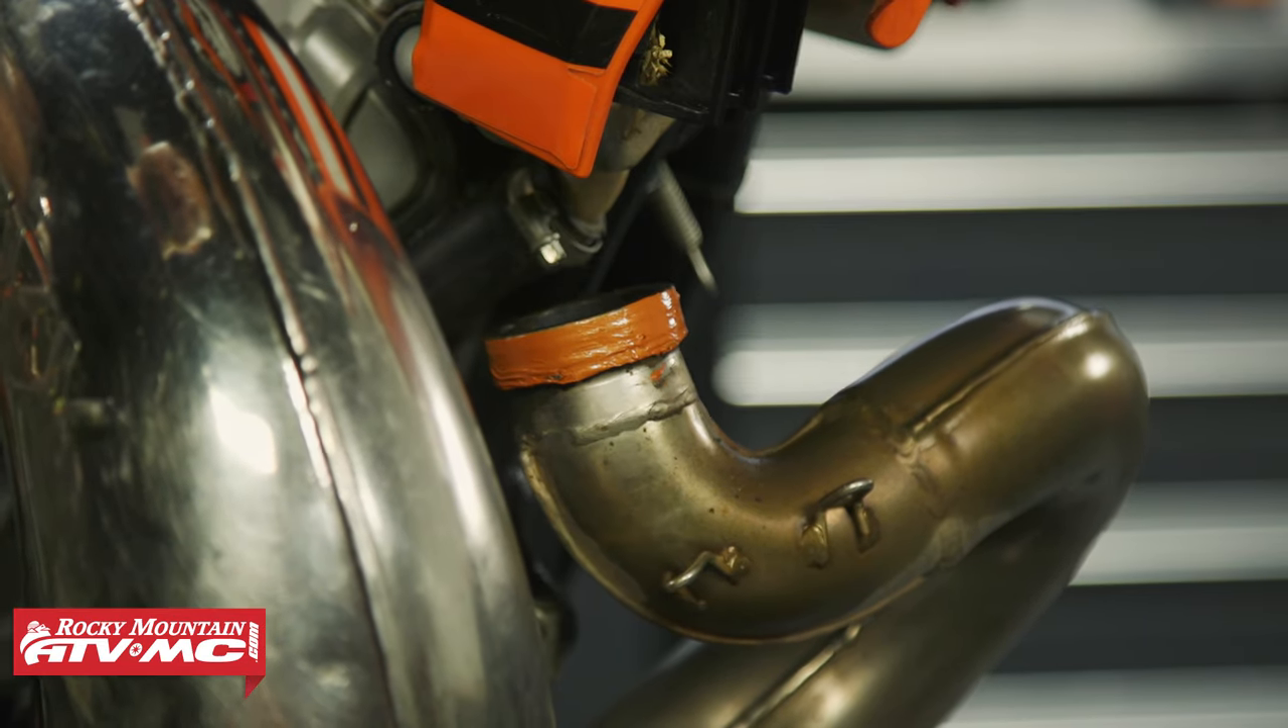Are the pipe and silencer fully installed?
No.